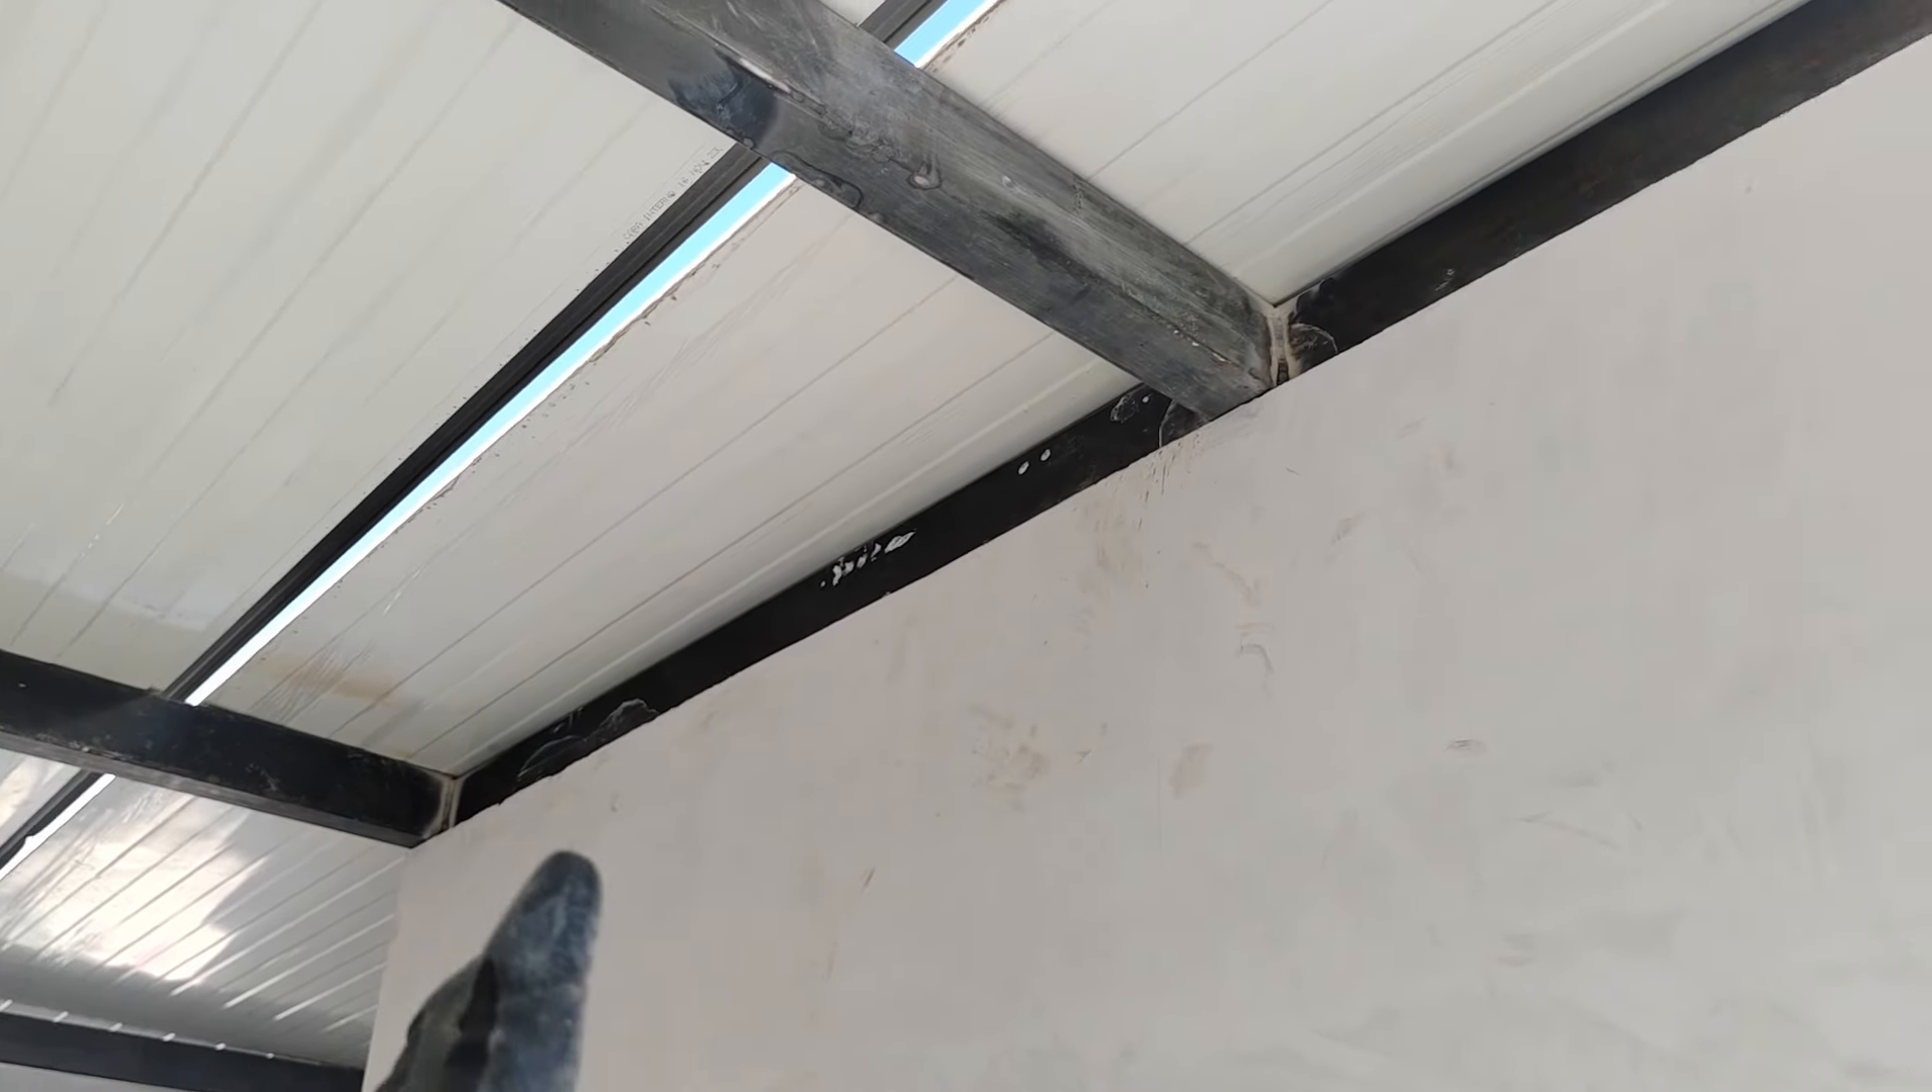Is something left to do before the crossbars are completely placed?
No.